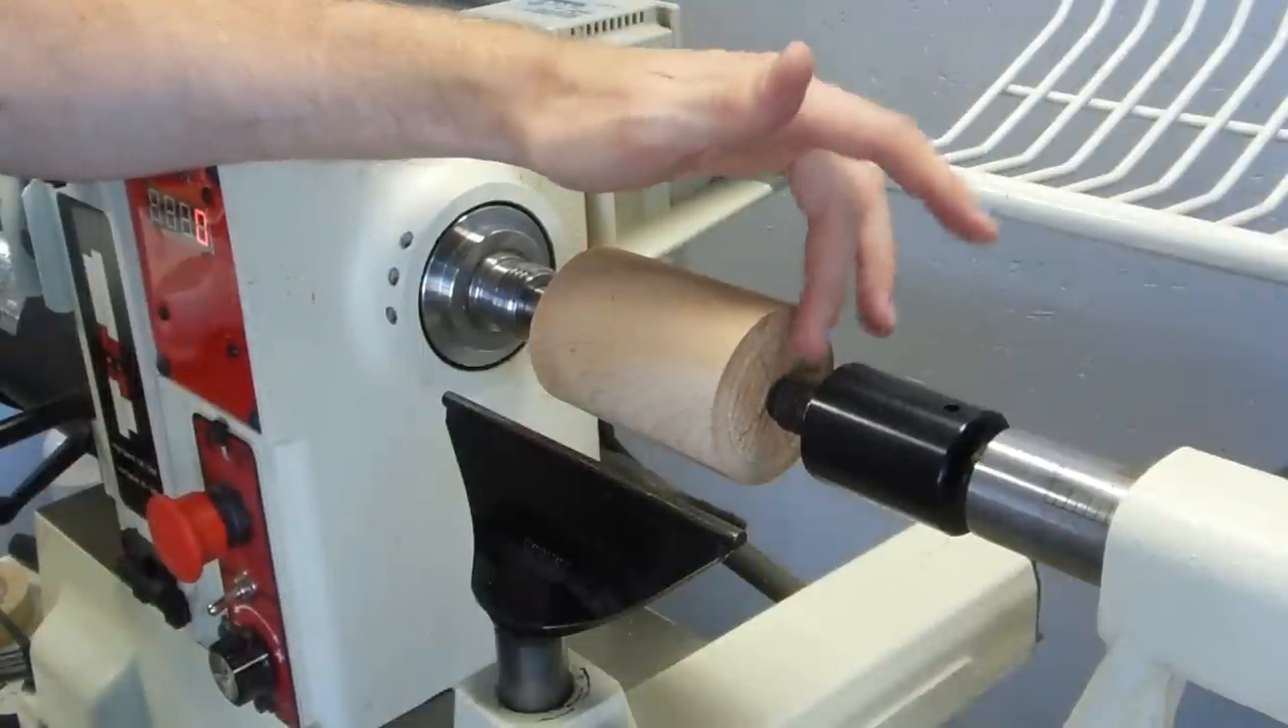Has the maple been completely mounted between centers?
Yes.